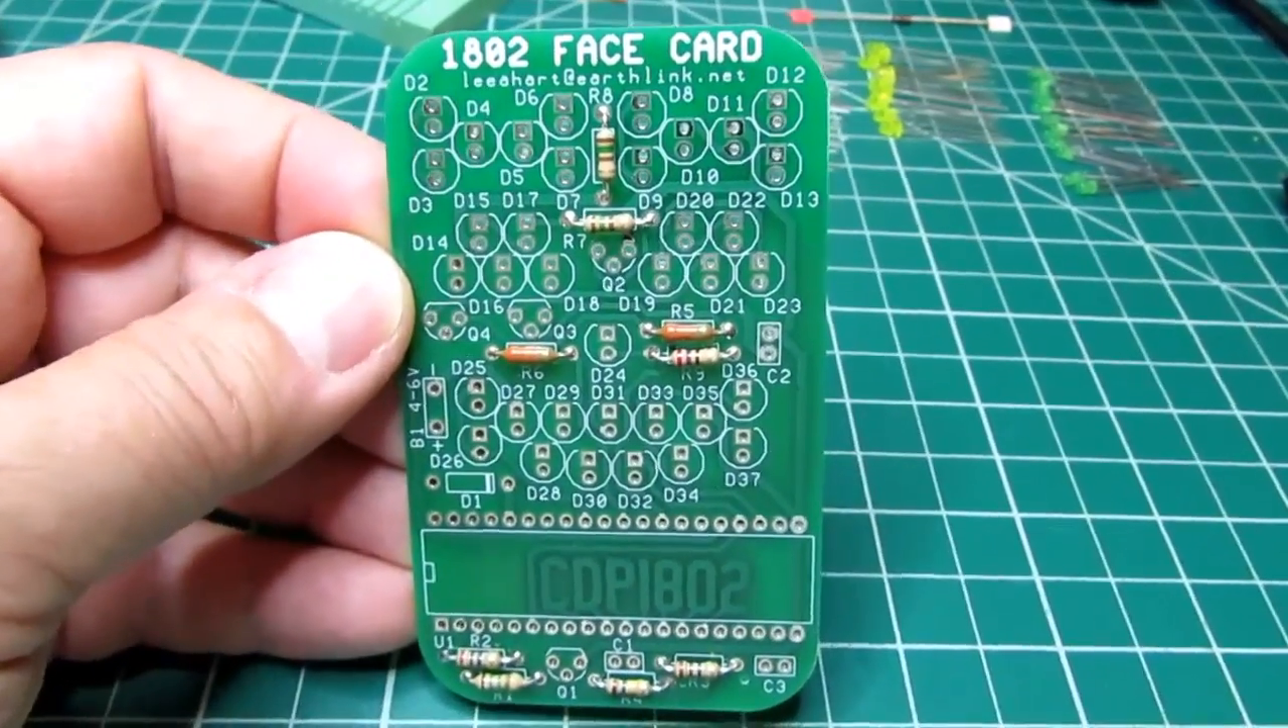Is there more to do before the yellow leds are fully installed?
Yes.